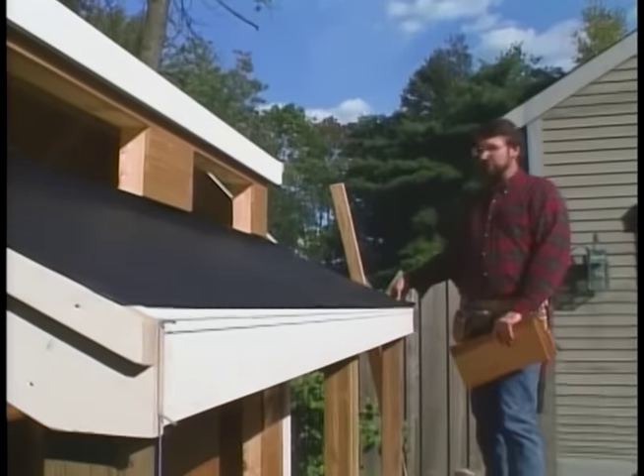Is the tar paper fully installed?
Yes.